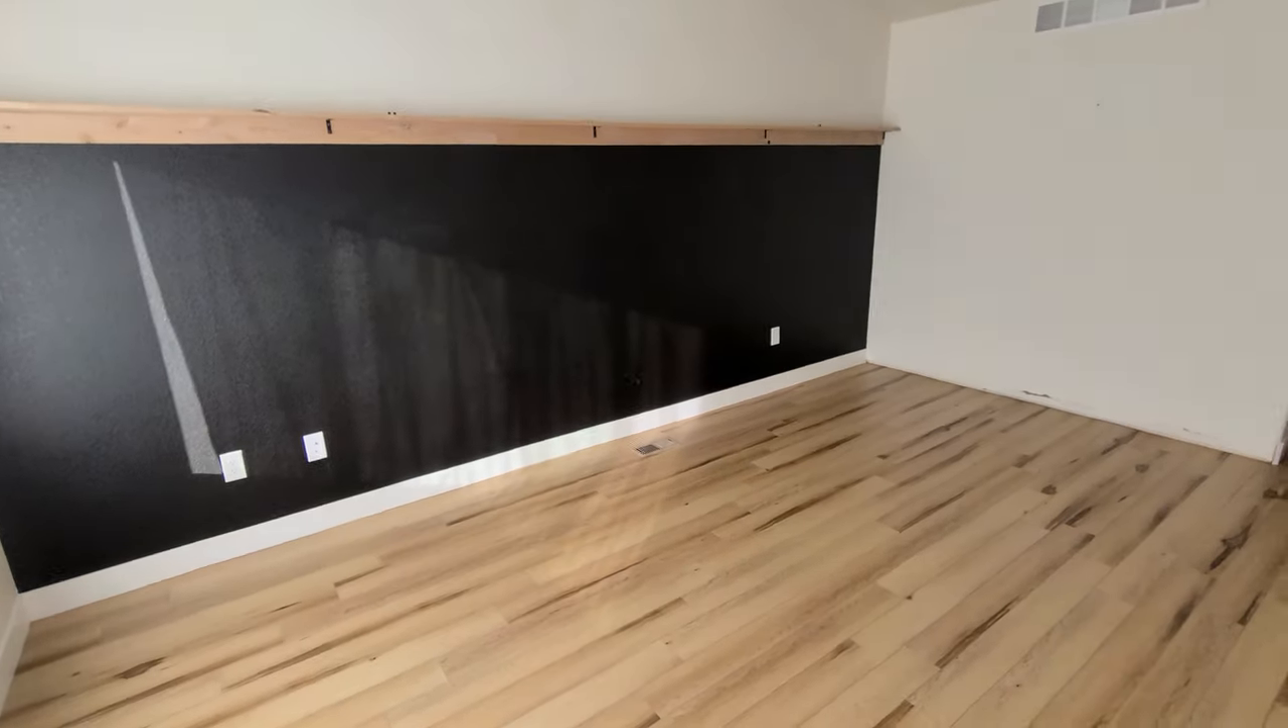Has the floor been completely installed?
Yes.